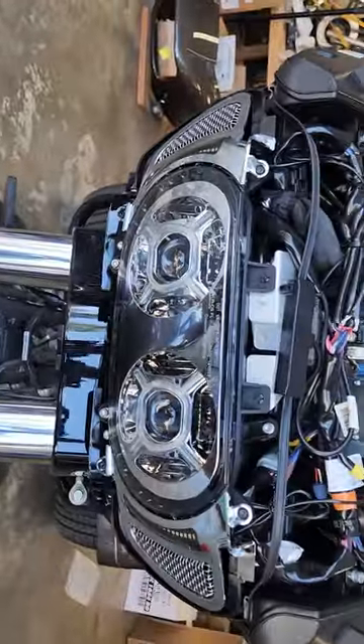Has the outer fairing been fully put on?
No.